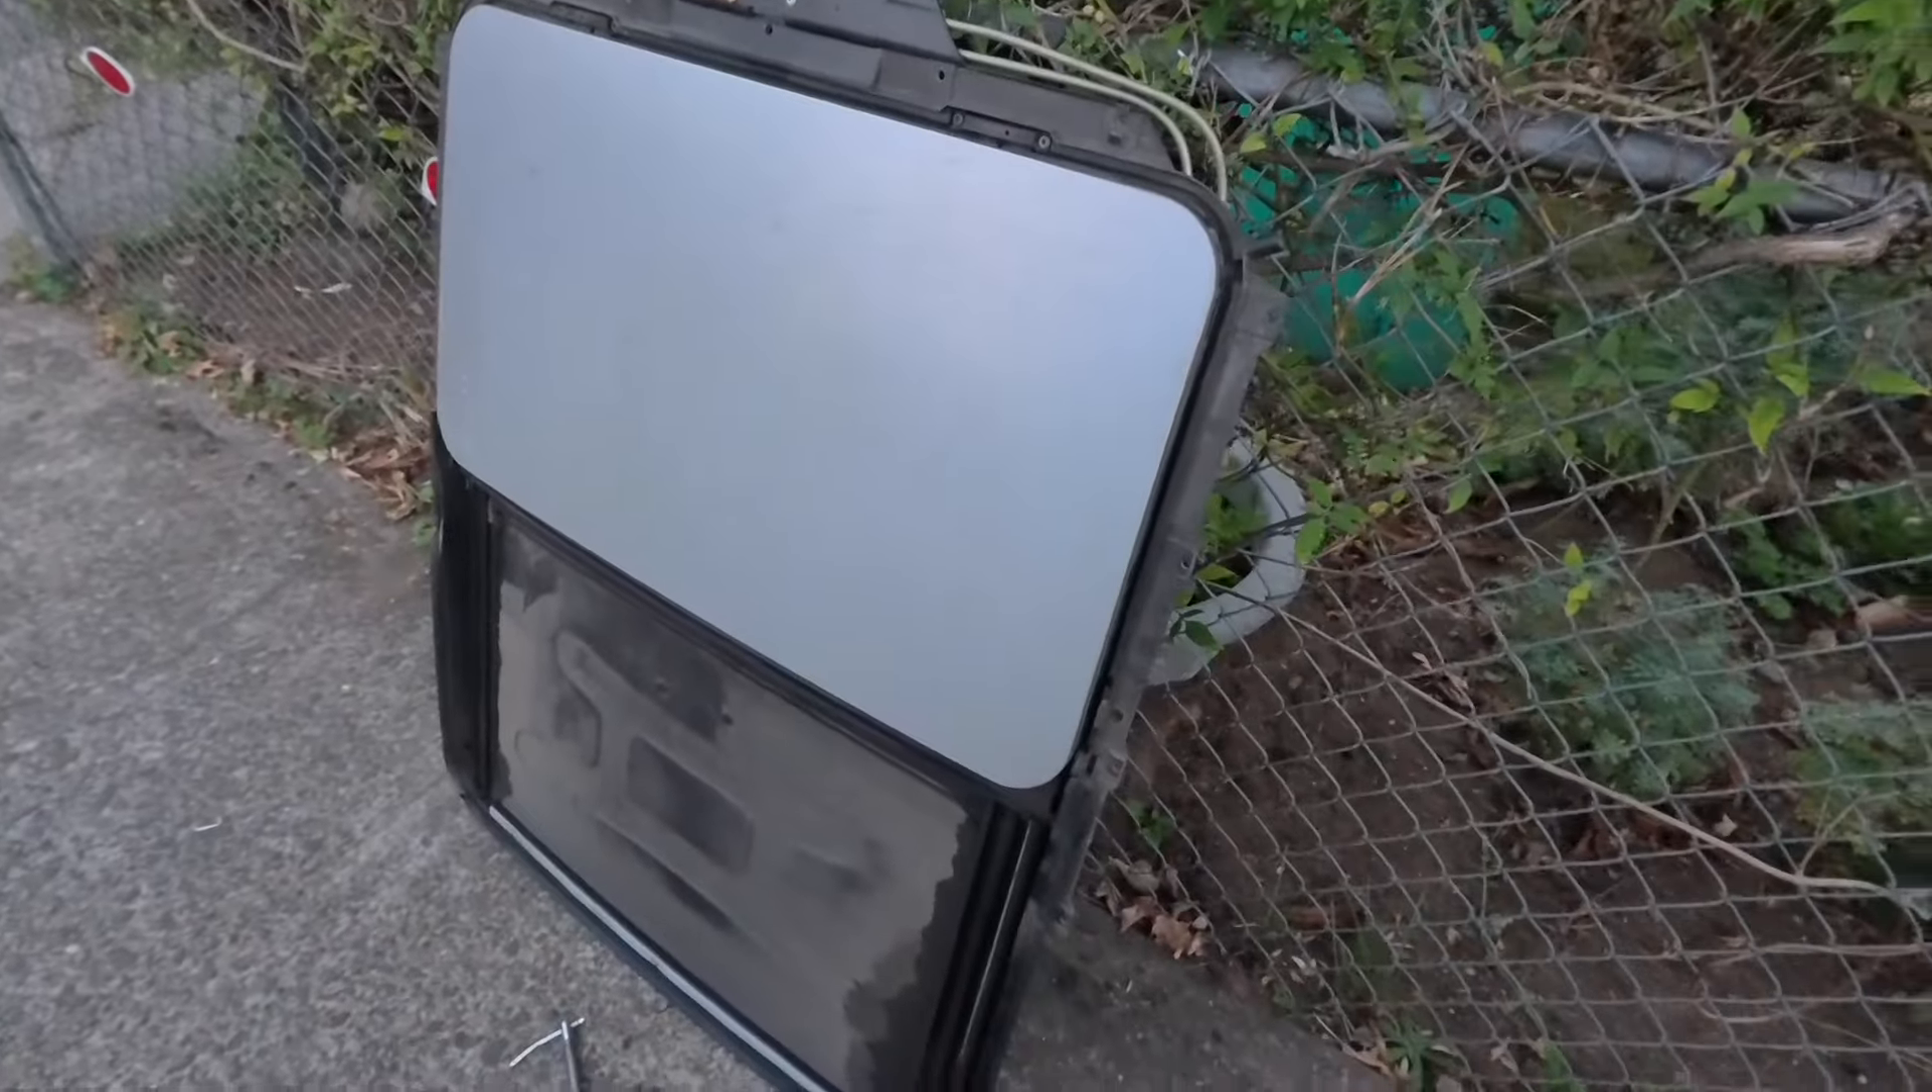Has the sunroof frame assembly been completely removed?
Yes.